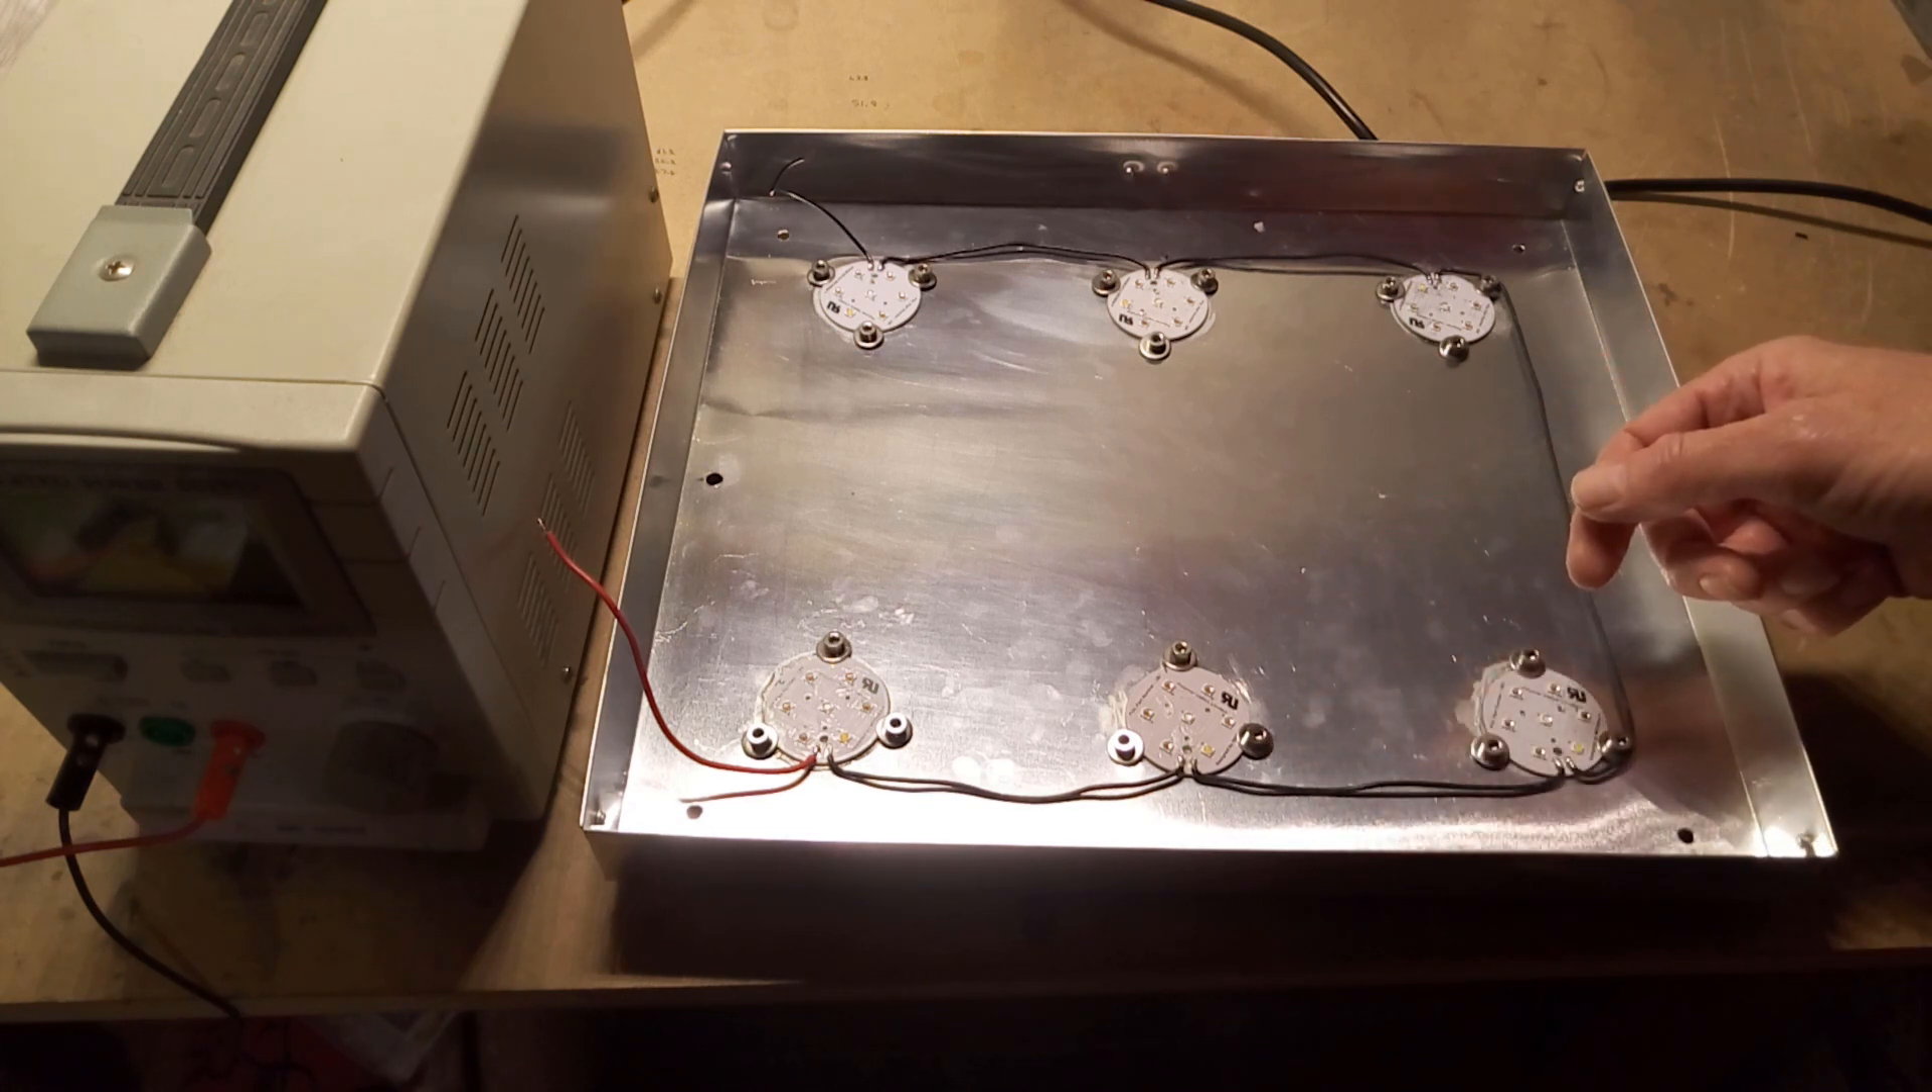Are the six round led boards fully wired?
Yes.